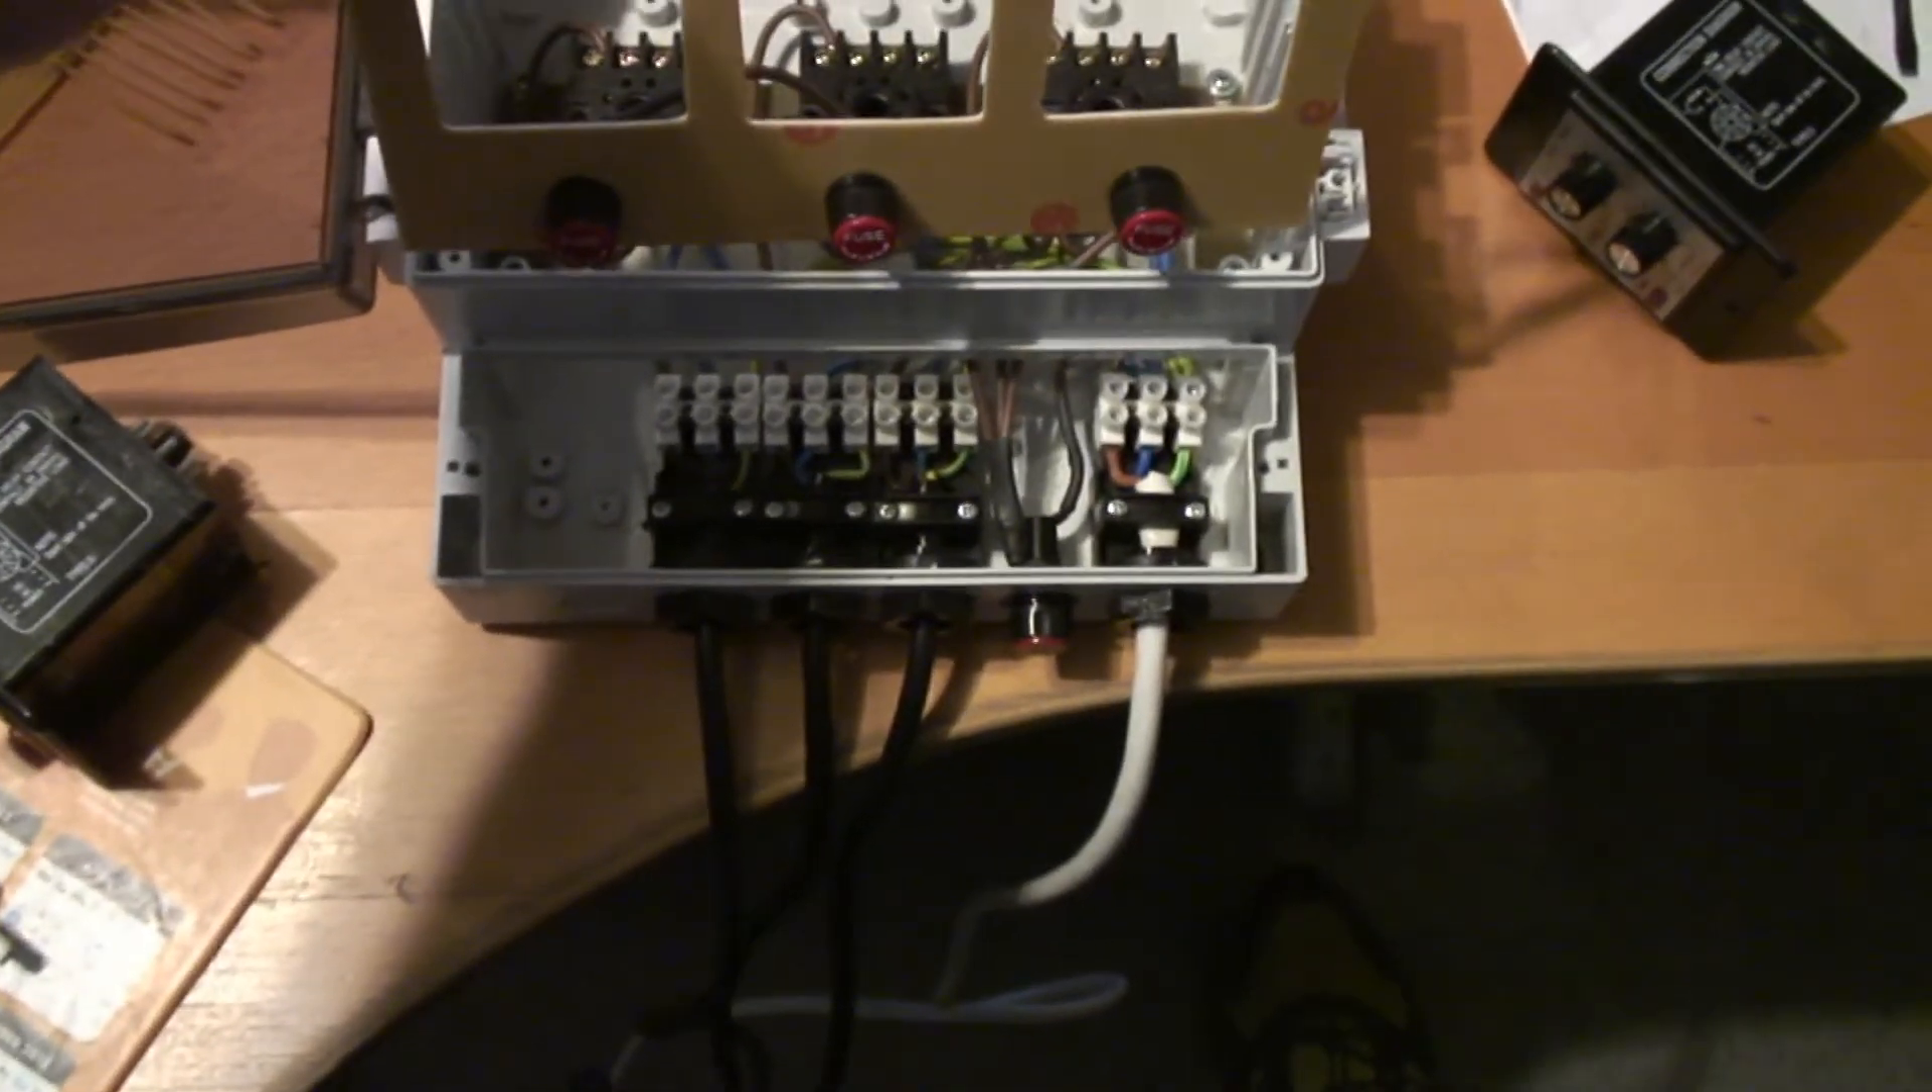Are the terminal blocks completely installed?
Yes.